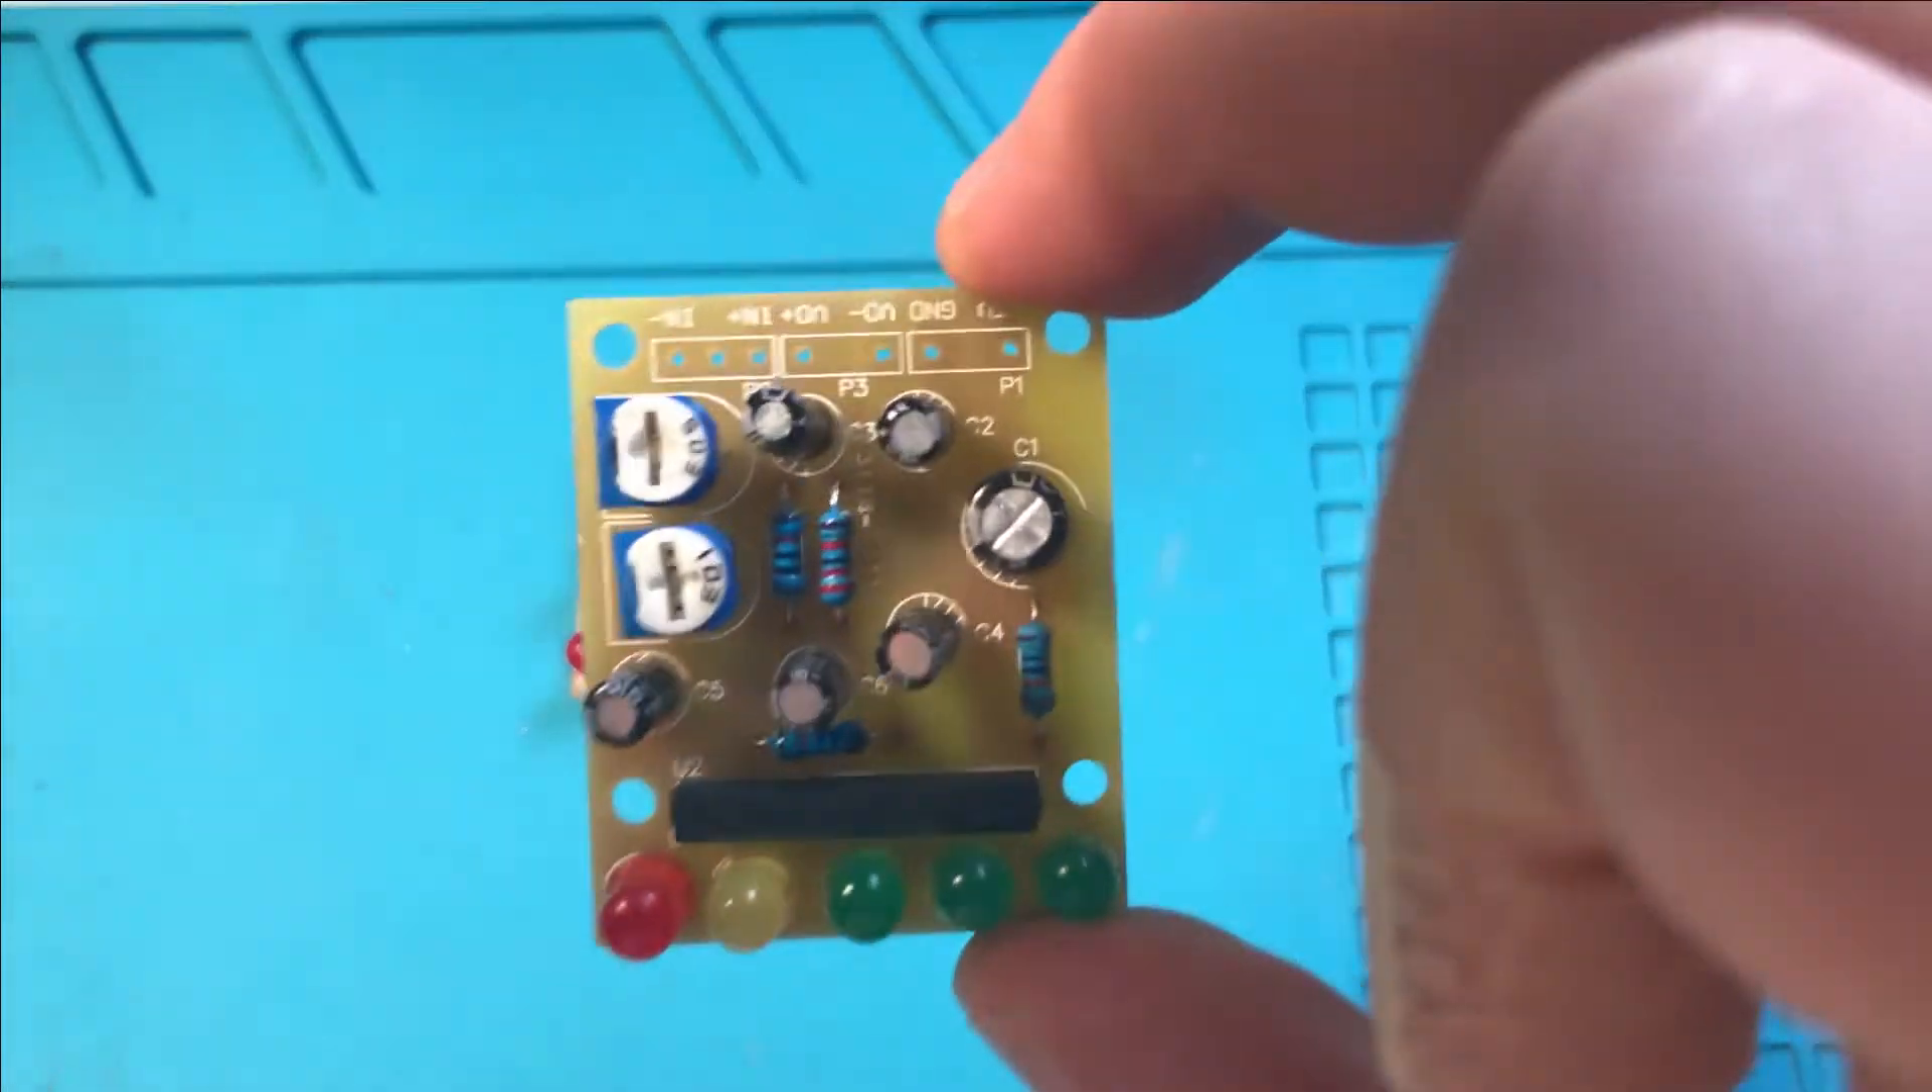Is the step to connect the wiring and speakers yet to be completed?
Yes.